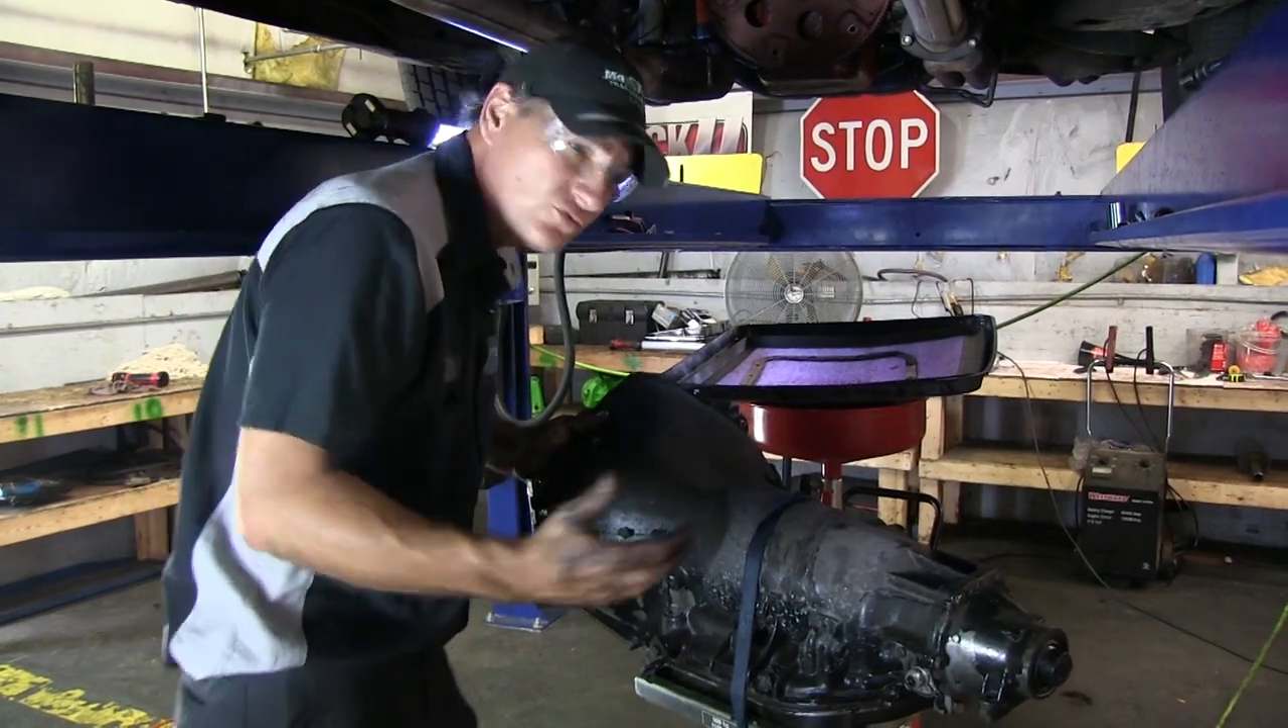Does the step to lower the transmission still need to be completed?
No.